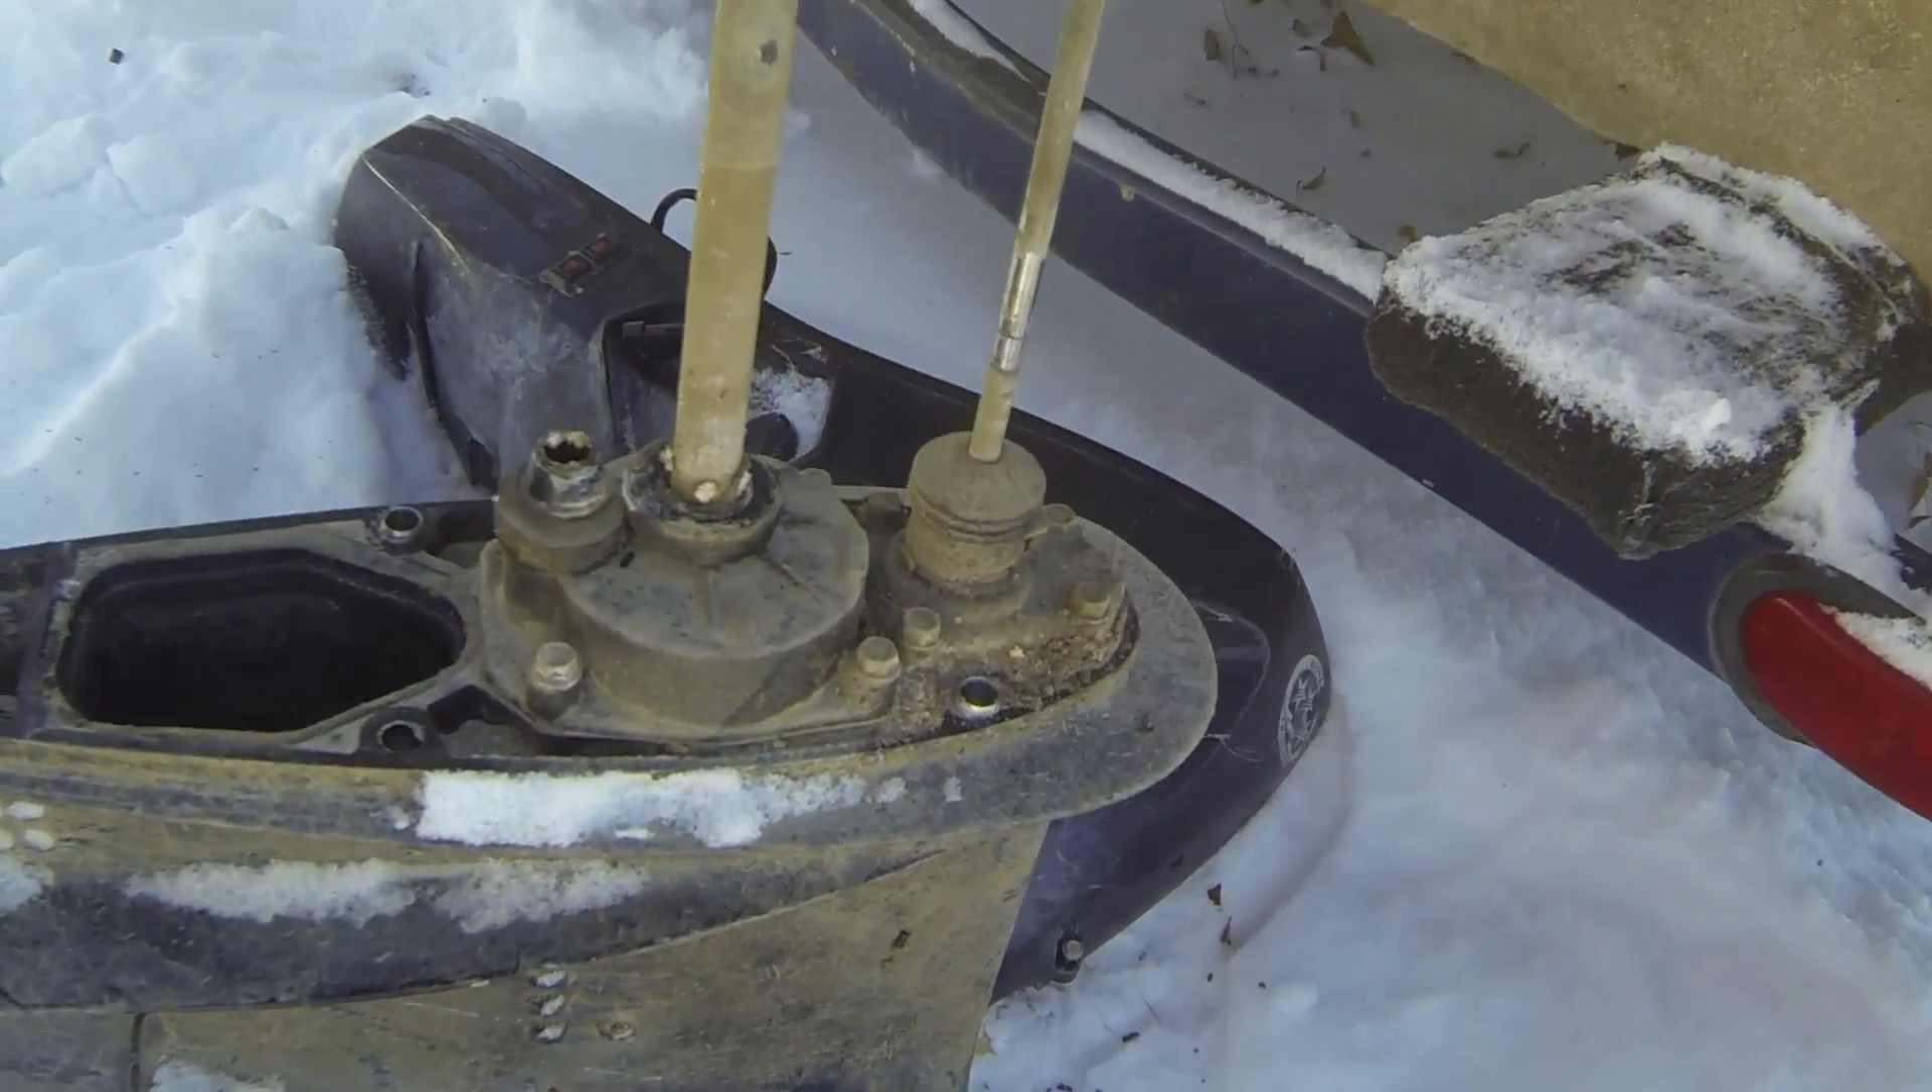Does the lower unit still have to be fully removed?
No.